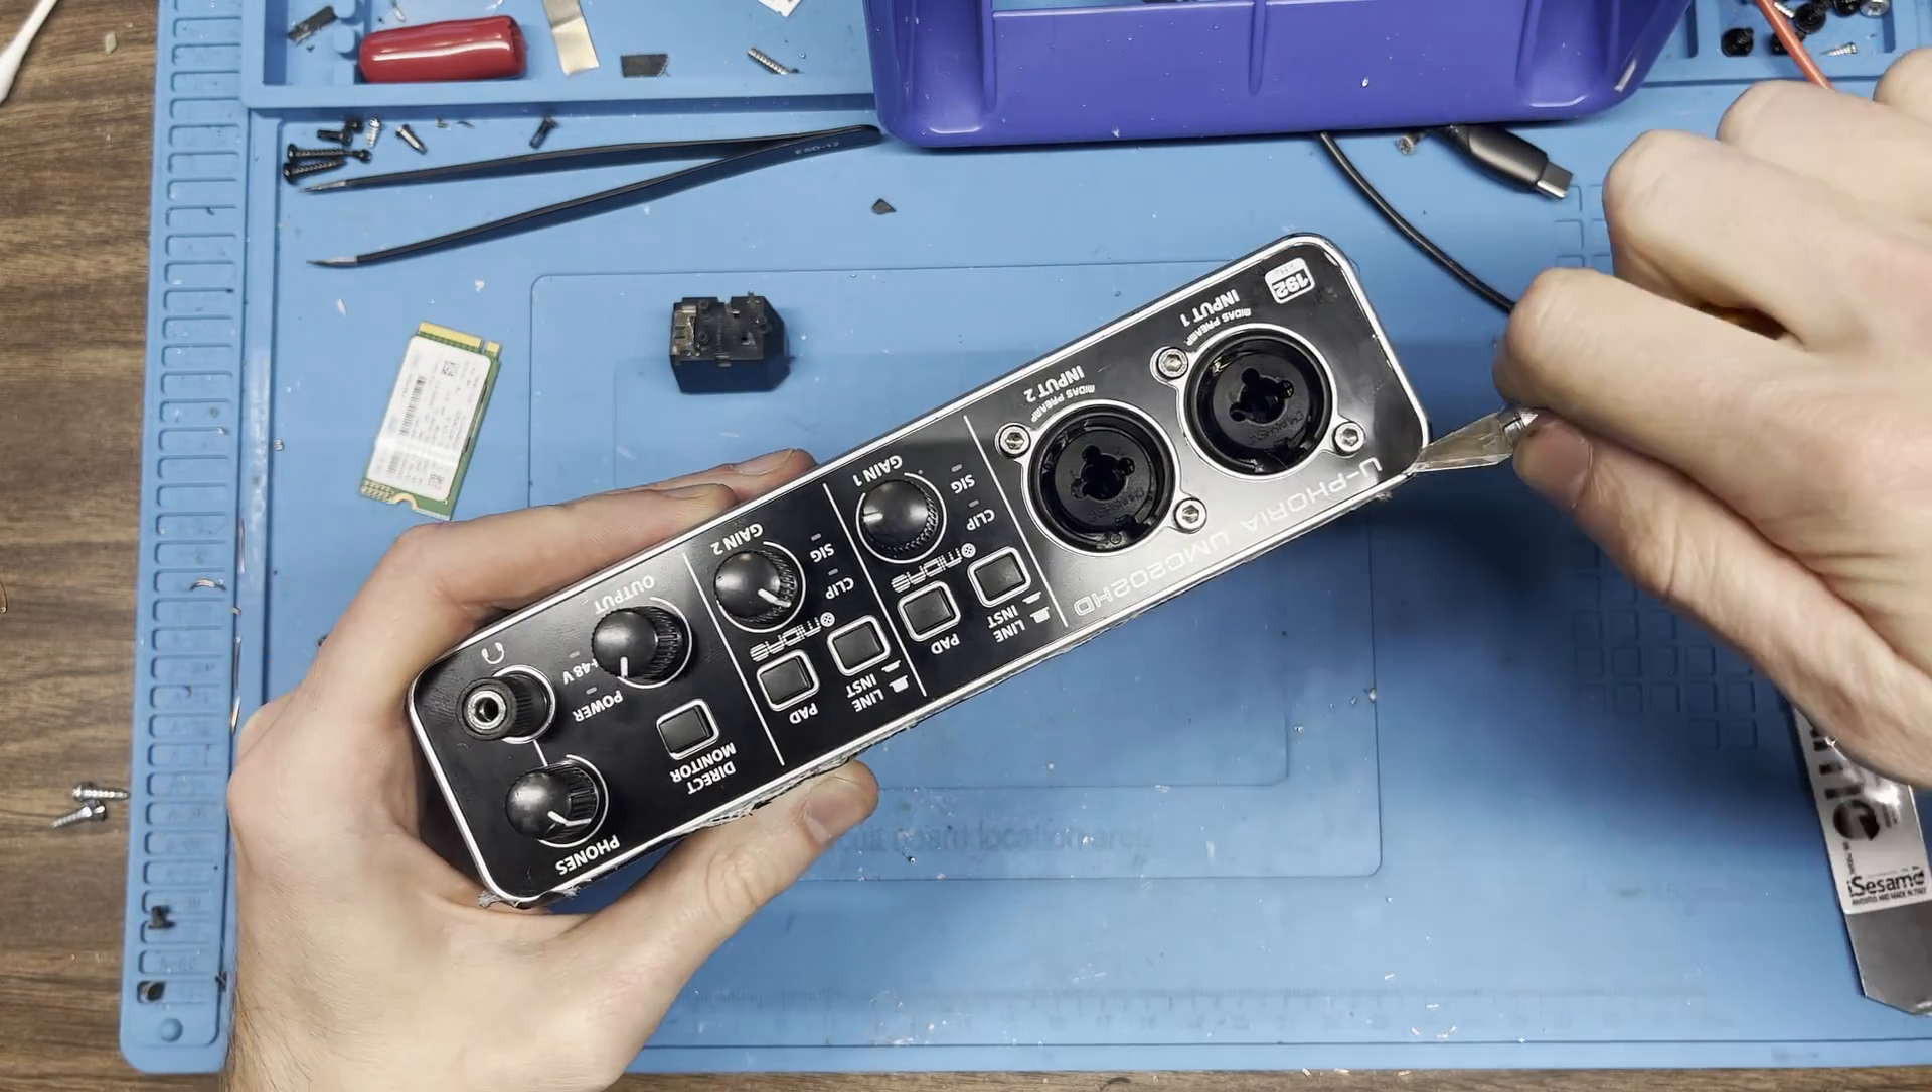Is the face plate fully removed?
No.